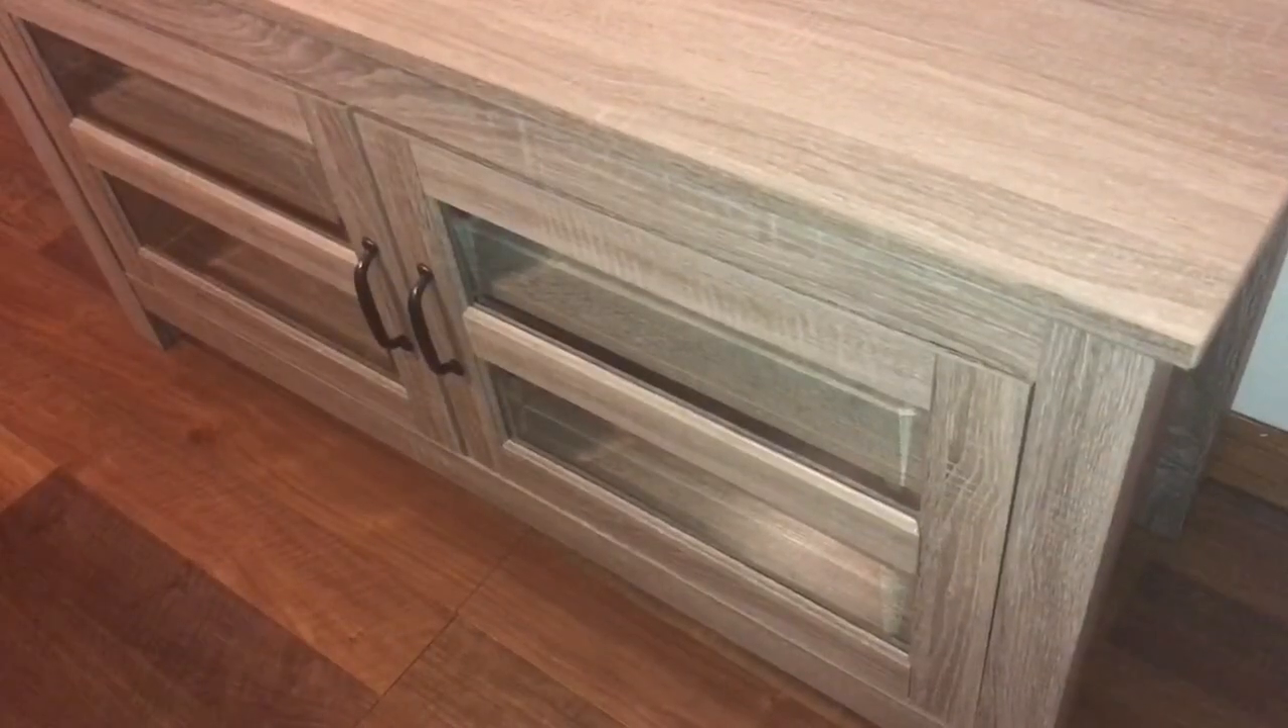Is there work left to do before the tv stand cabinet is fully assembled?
No.